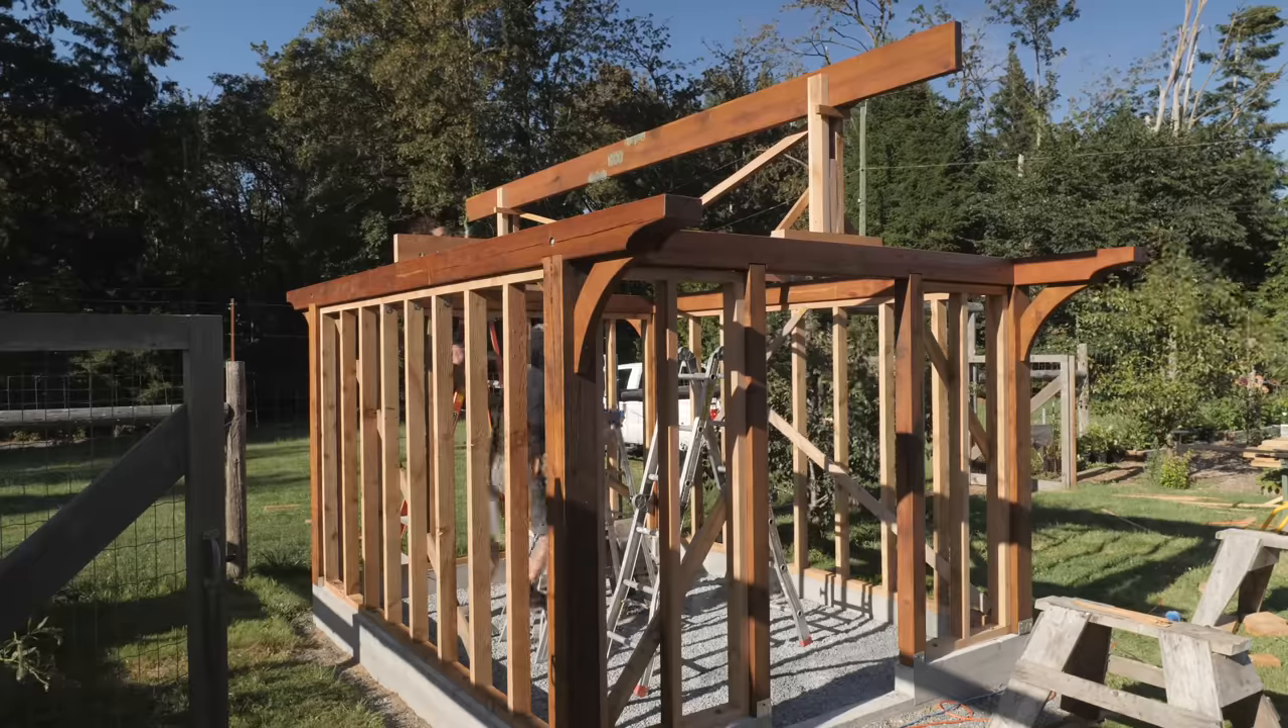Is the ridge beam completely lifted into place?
Yes.